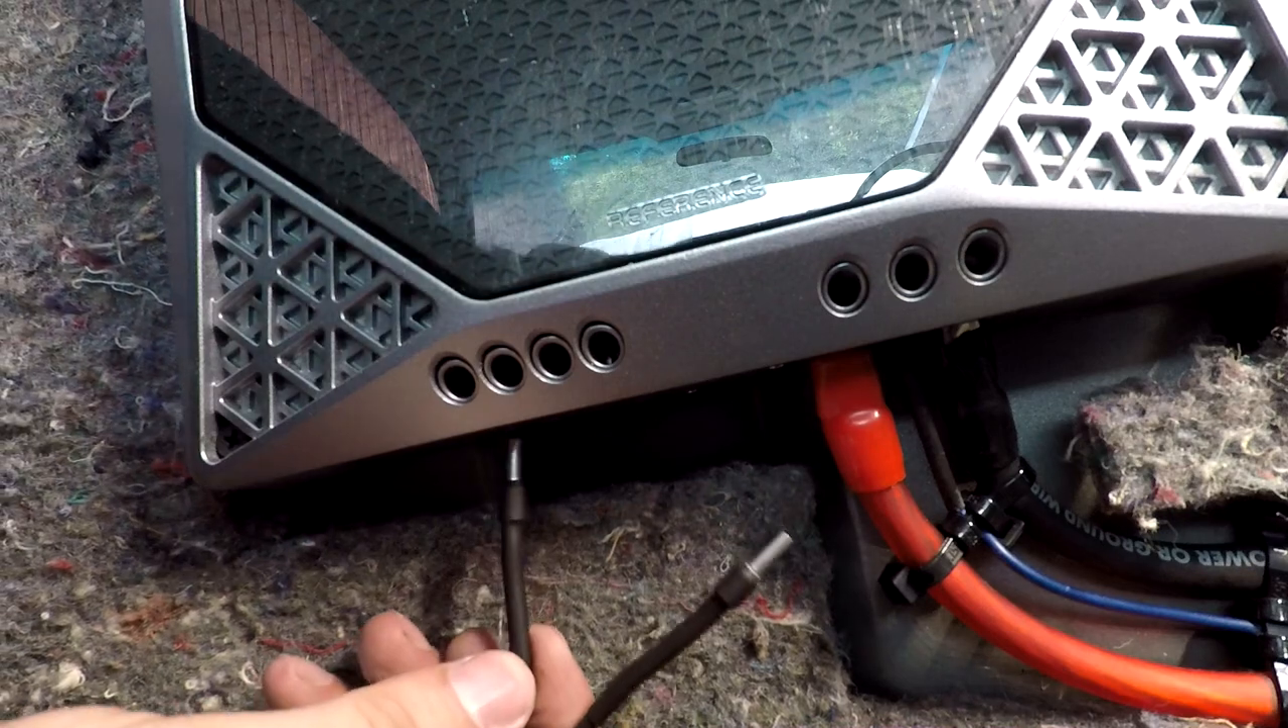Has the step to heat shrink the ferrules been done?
Yes.